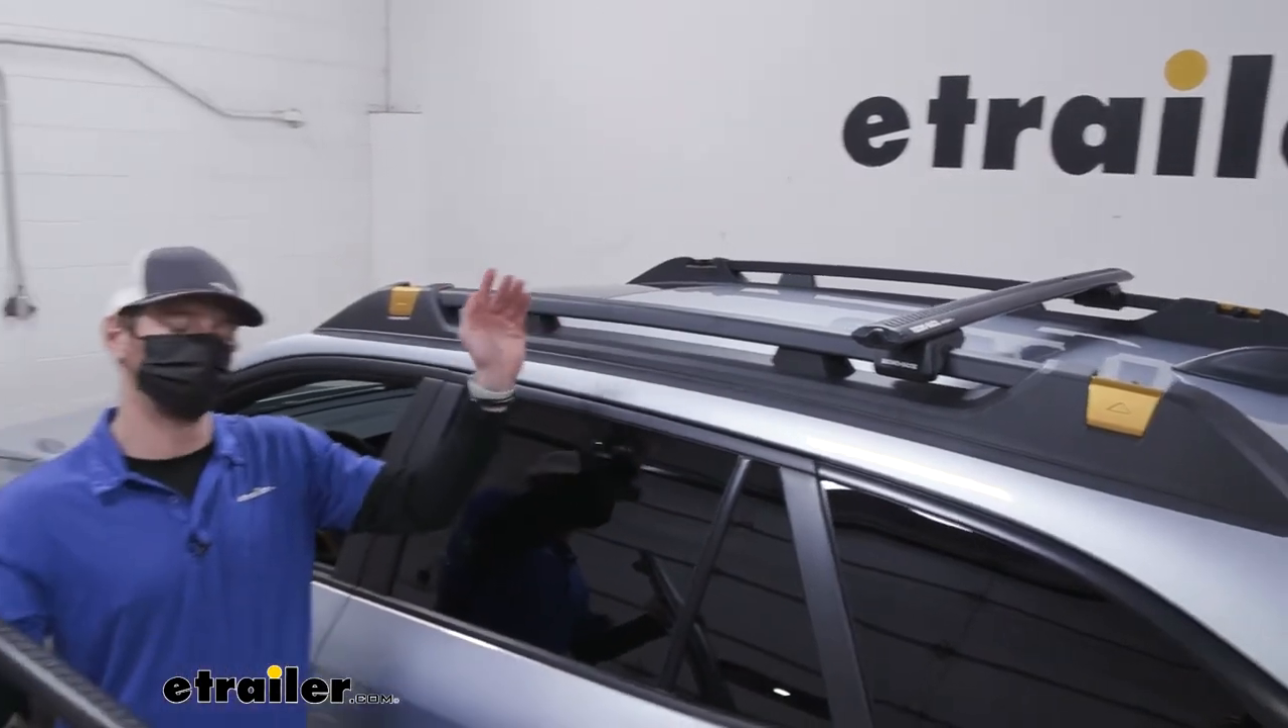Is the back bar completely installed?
Yes.